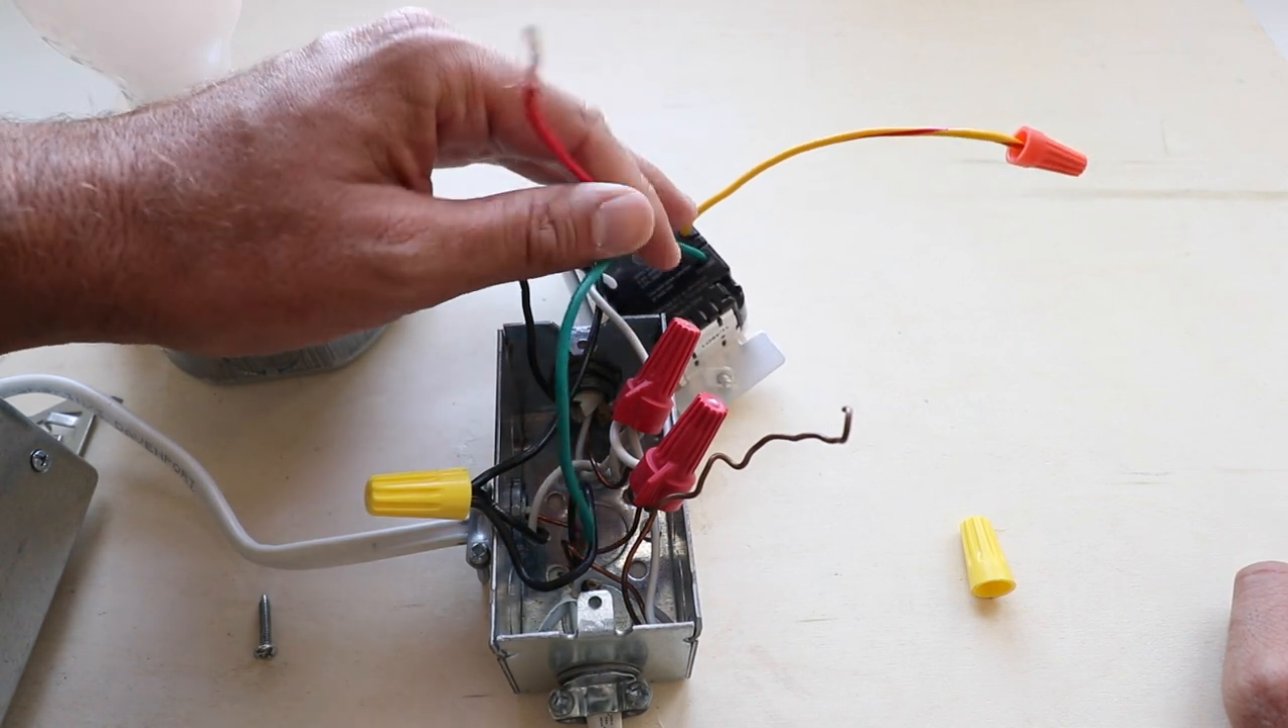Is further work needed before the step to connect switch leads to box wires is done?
Yes.